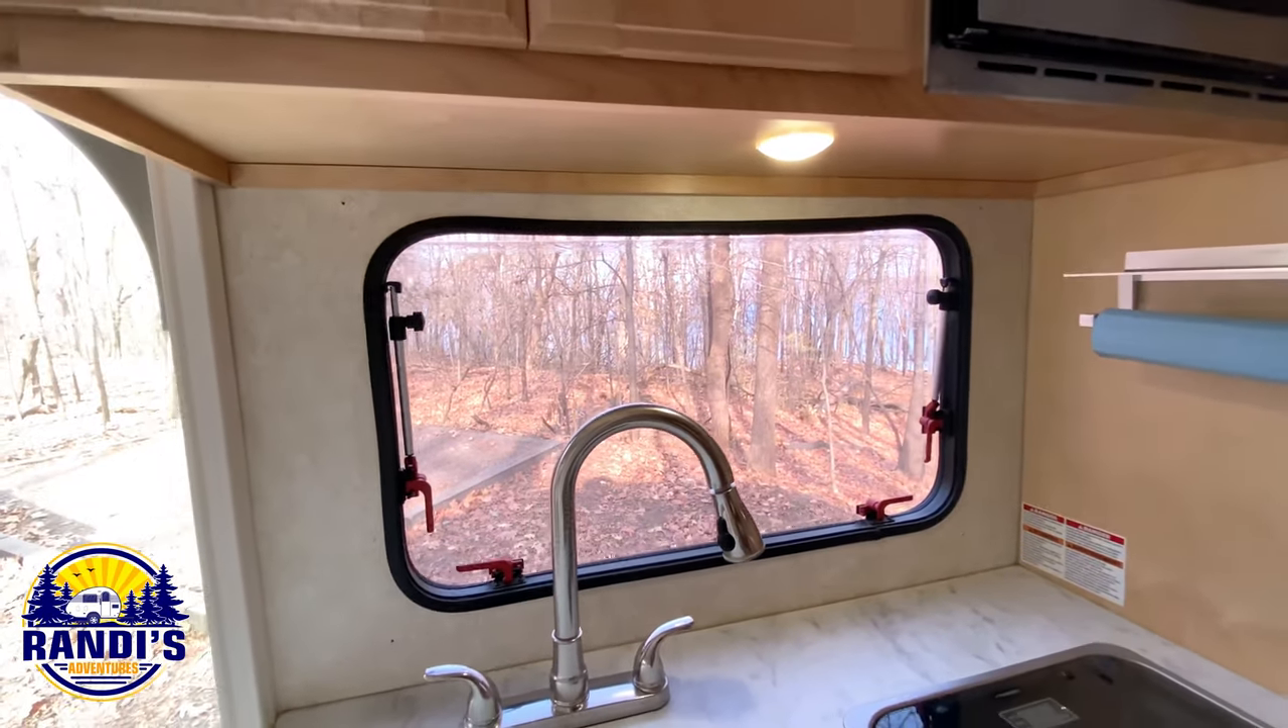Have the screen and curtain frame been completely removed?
Yes.